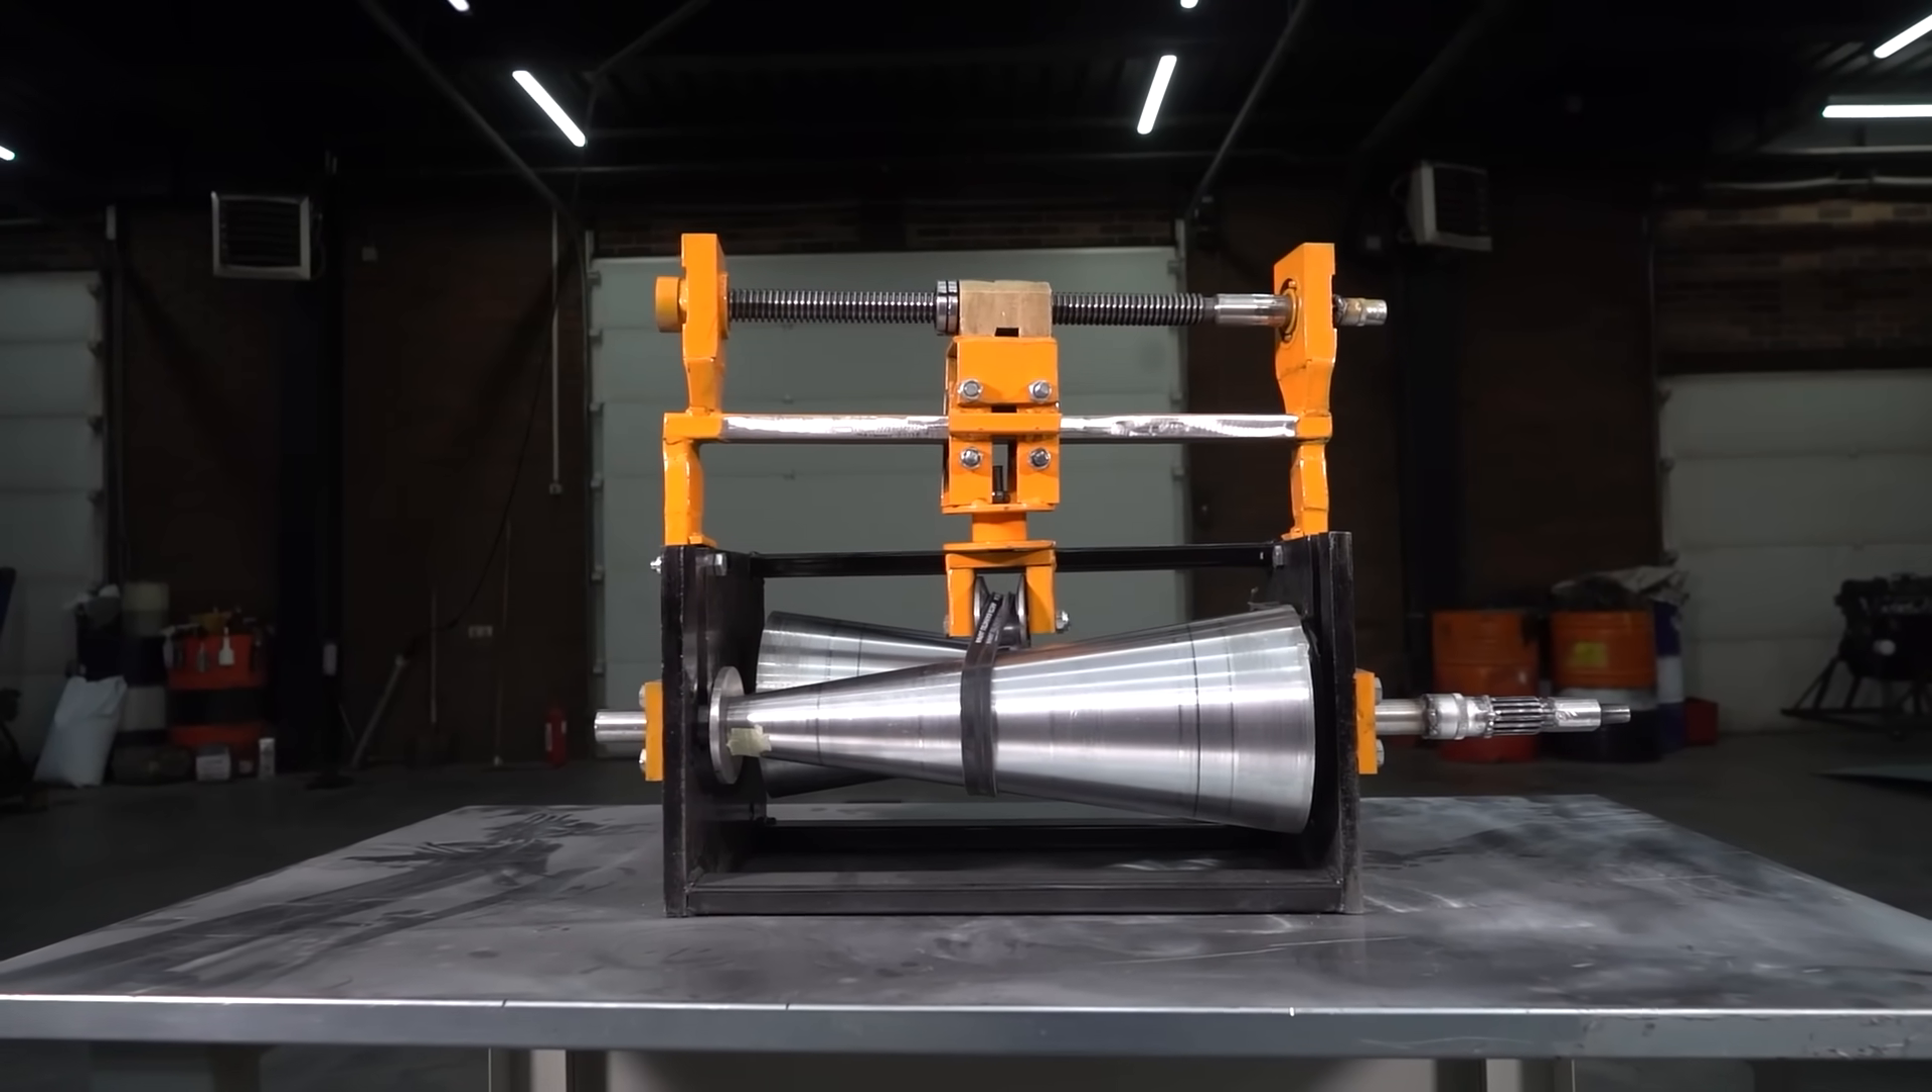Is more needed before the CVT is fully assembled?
No.